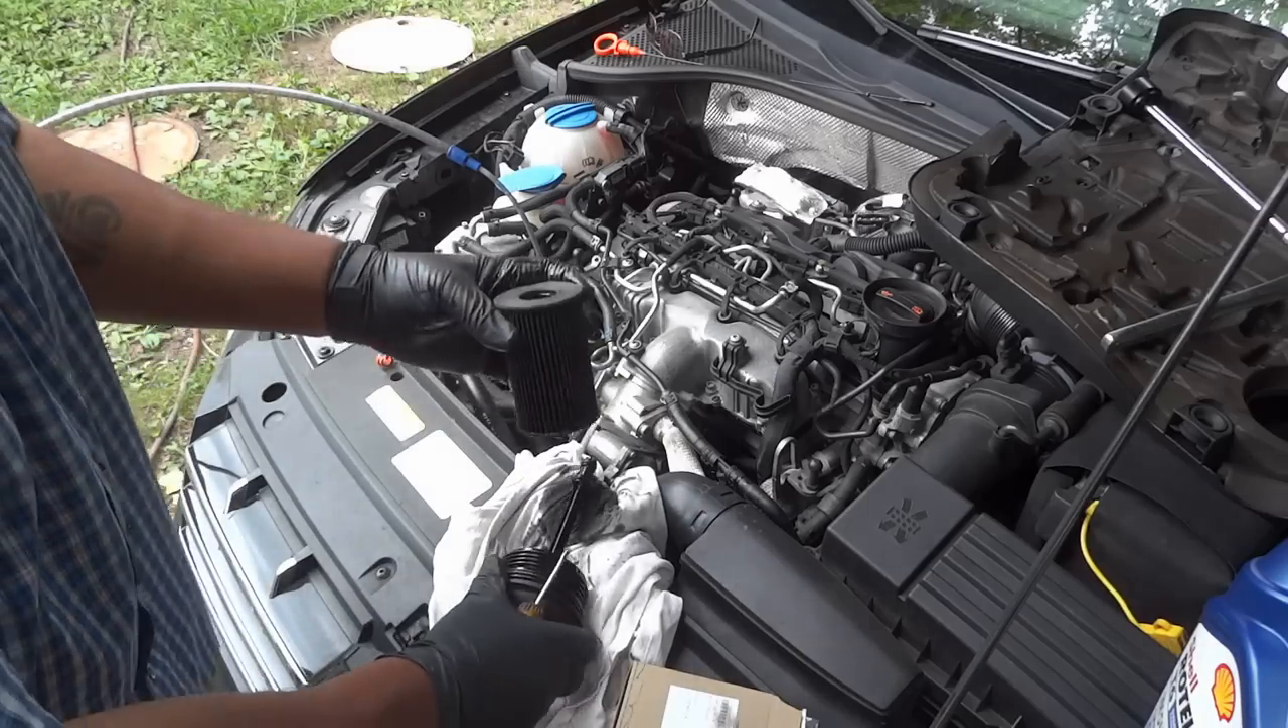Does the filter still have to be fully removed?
No.